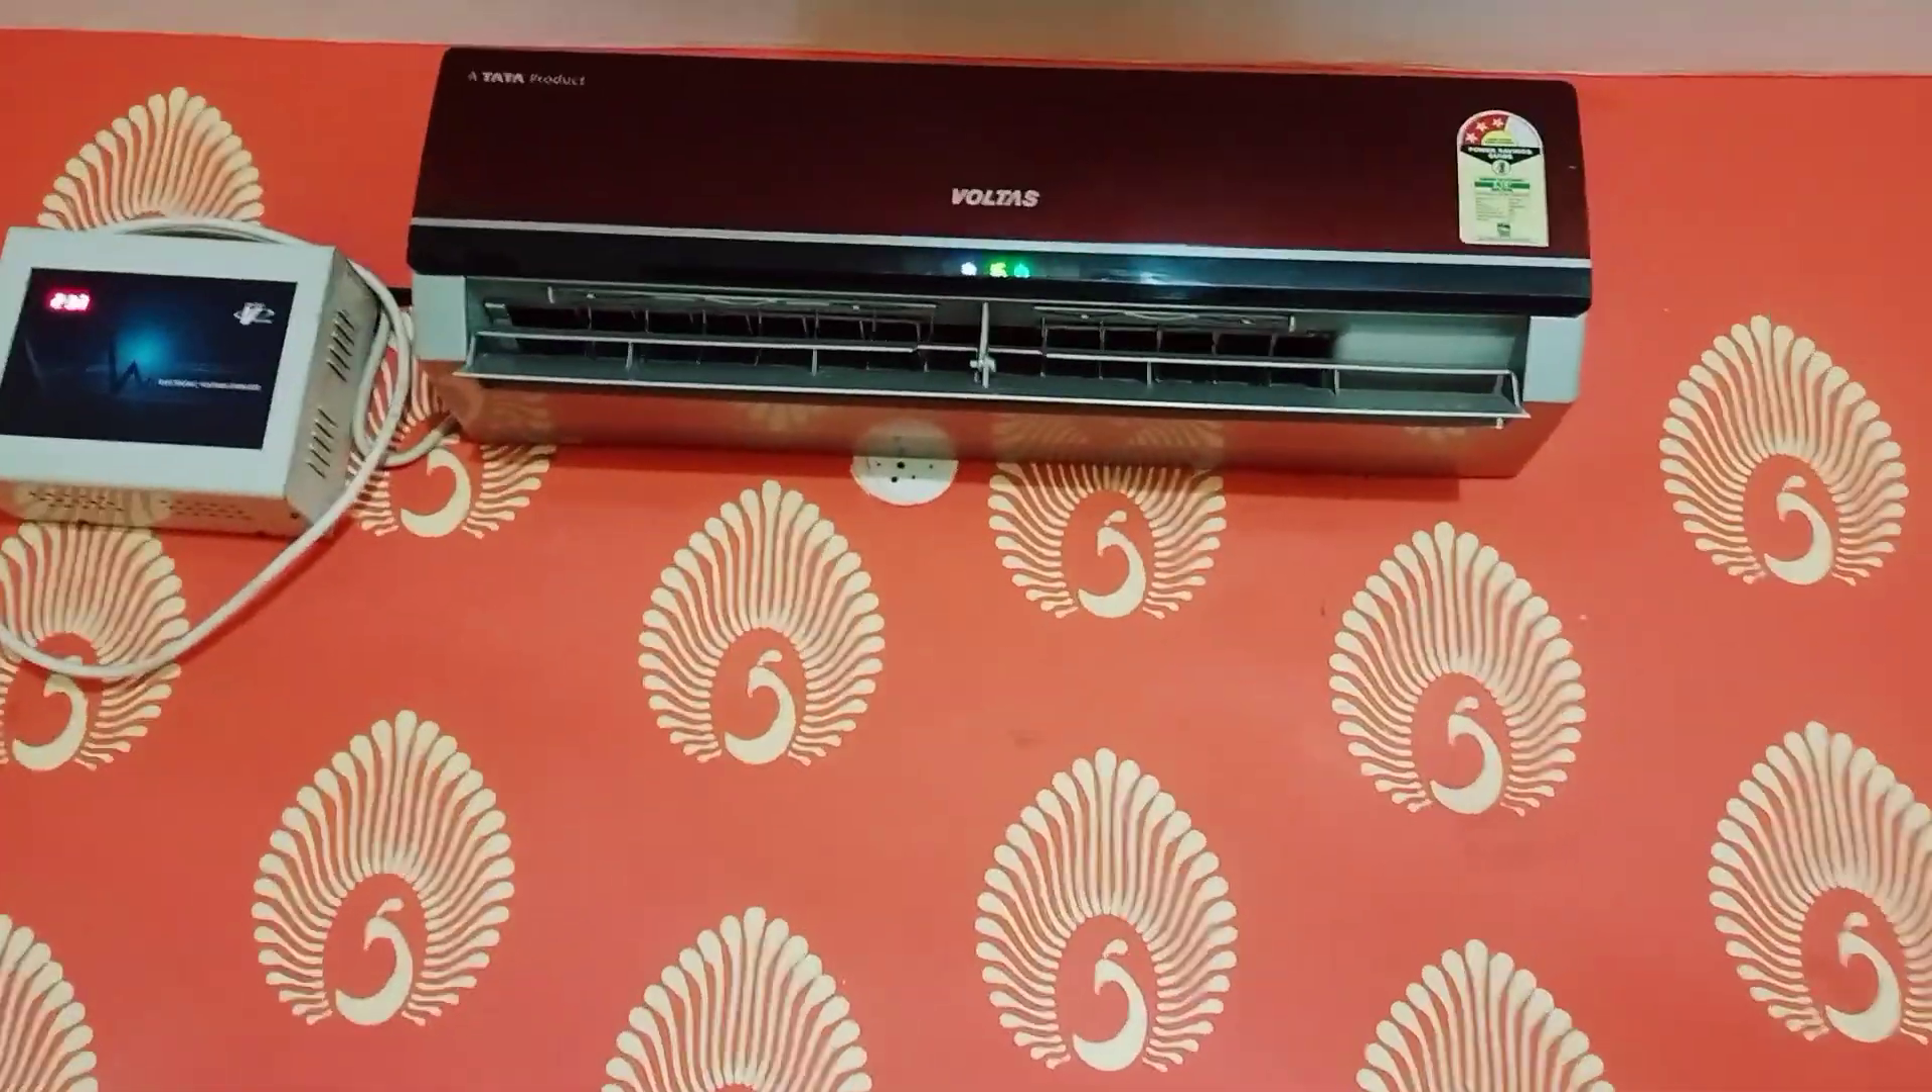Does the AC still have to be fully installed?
No.